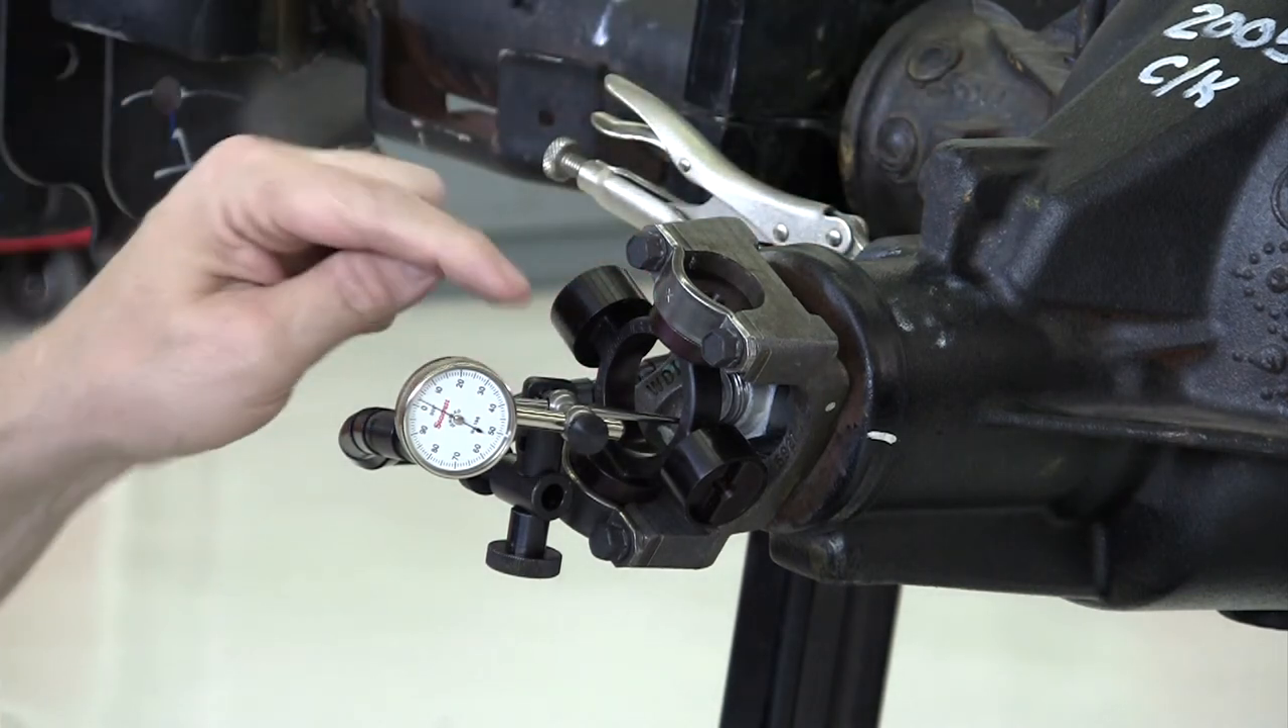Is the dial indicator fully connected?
Yes.